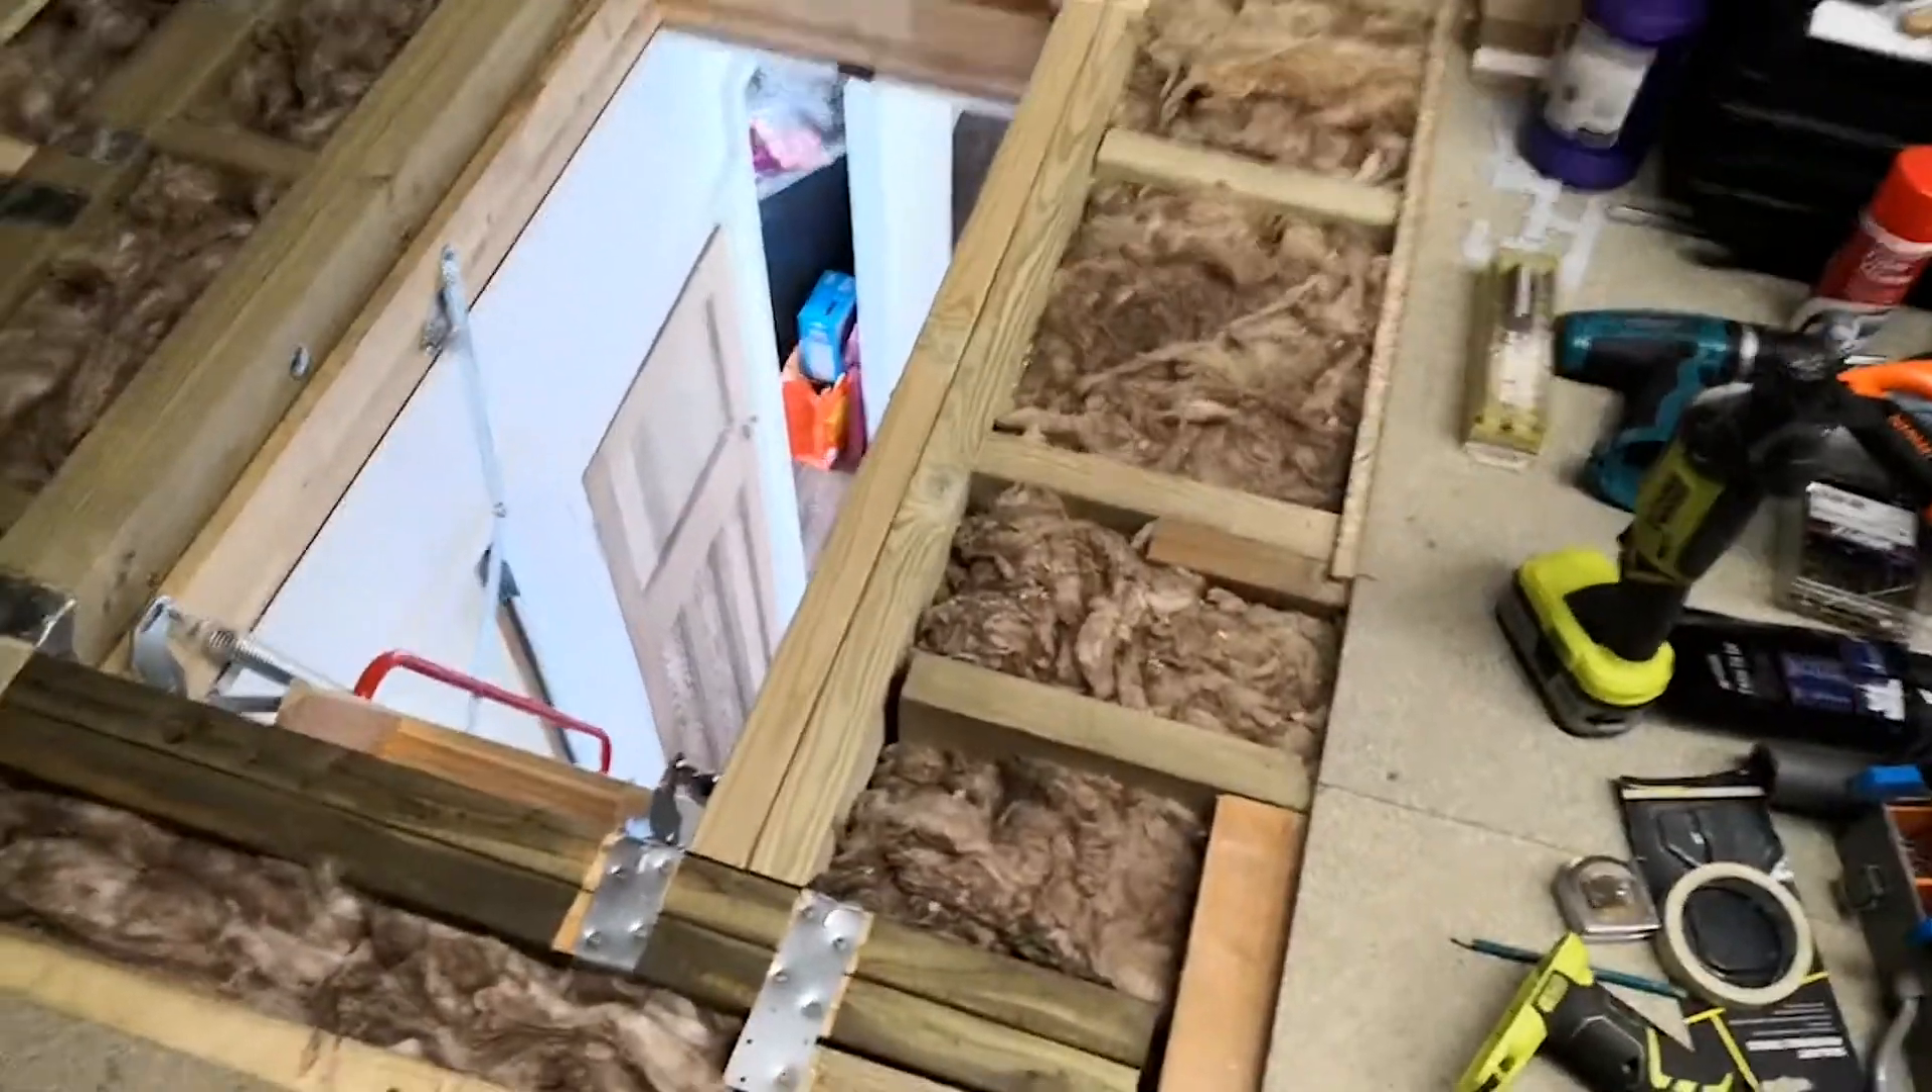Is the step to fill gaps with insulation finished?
Yes.